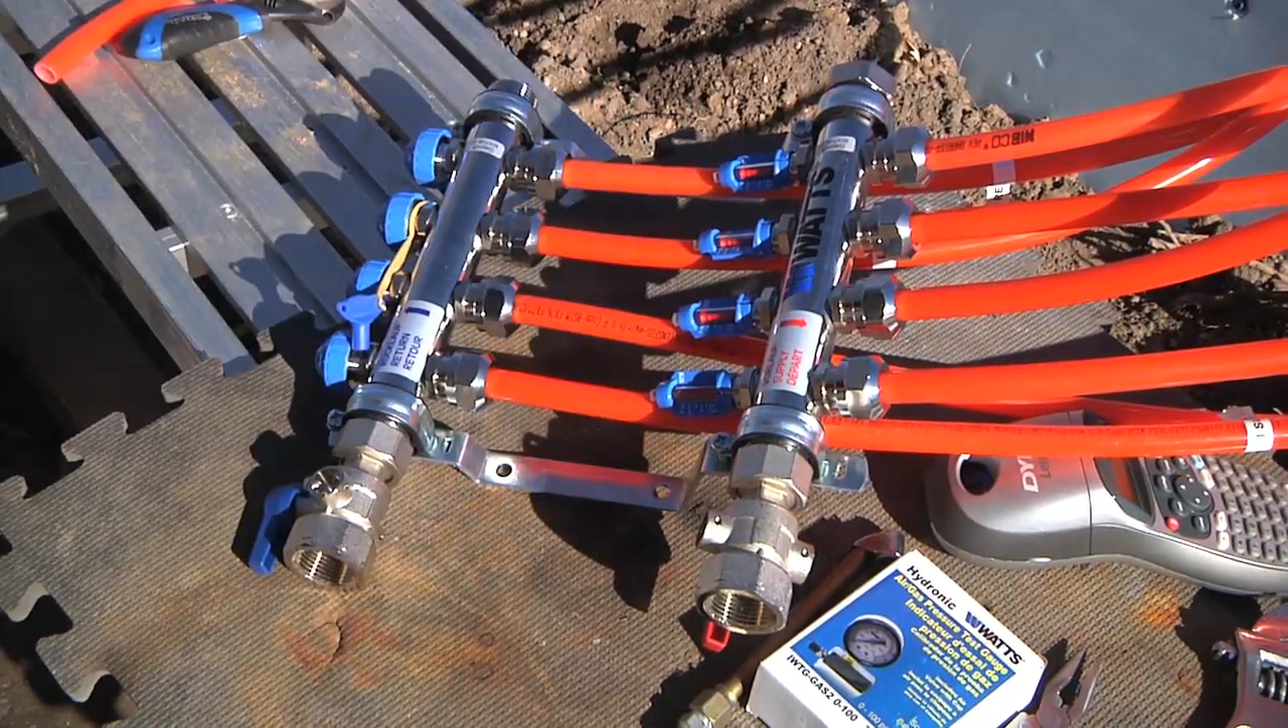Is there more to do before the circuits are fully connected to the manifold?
No.